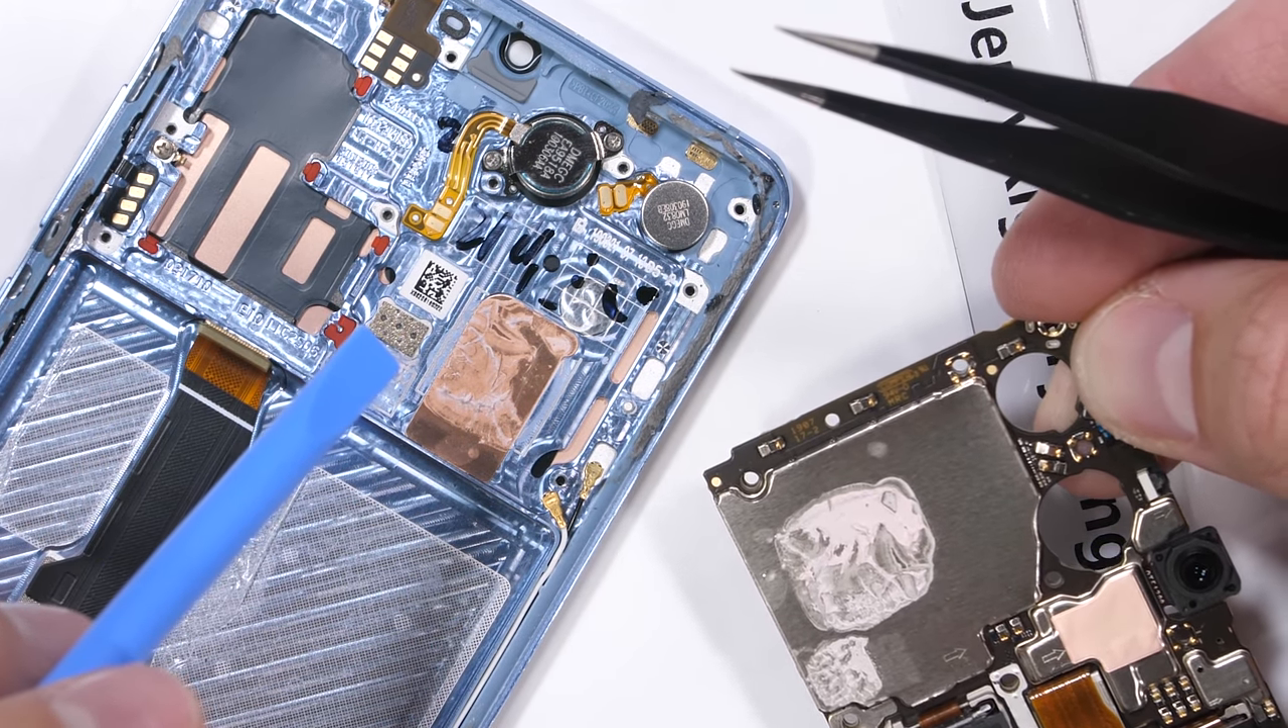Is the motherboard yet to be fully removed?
No.